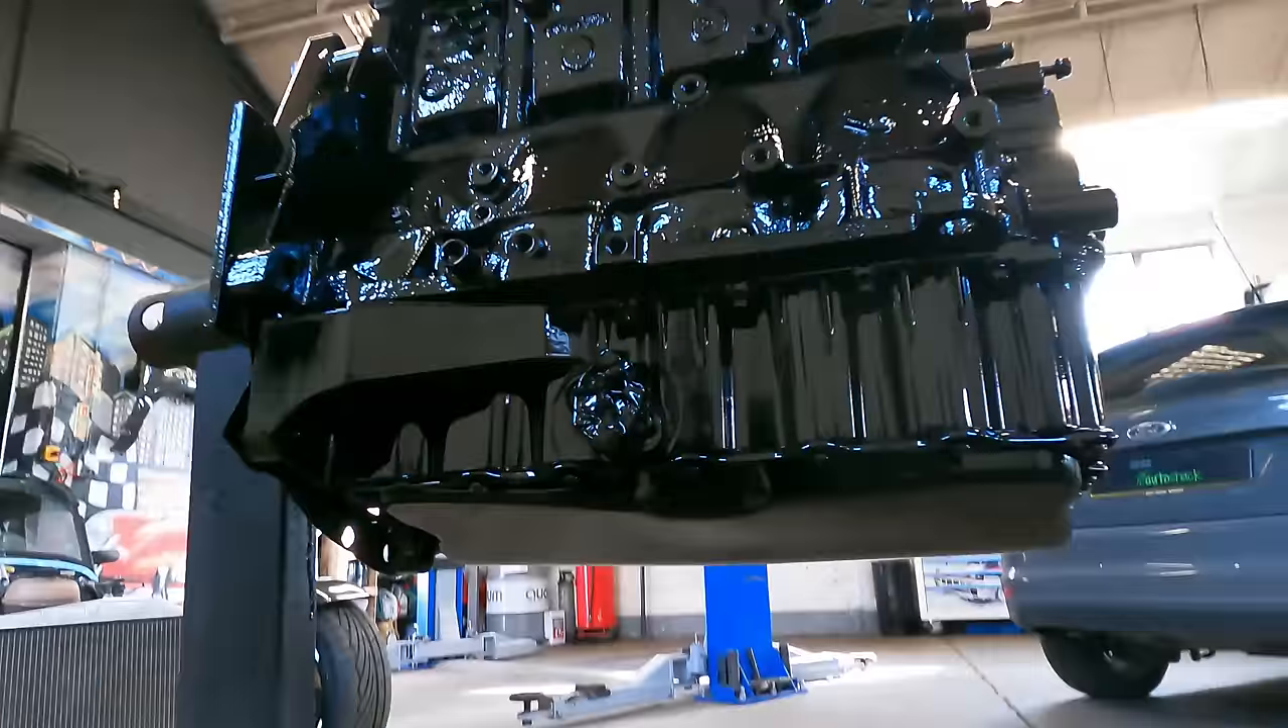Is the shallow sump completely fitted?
Yes.